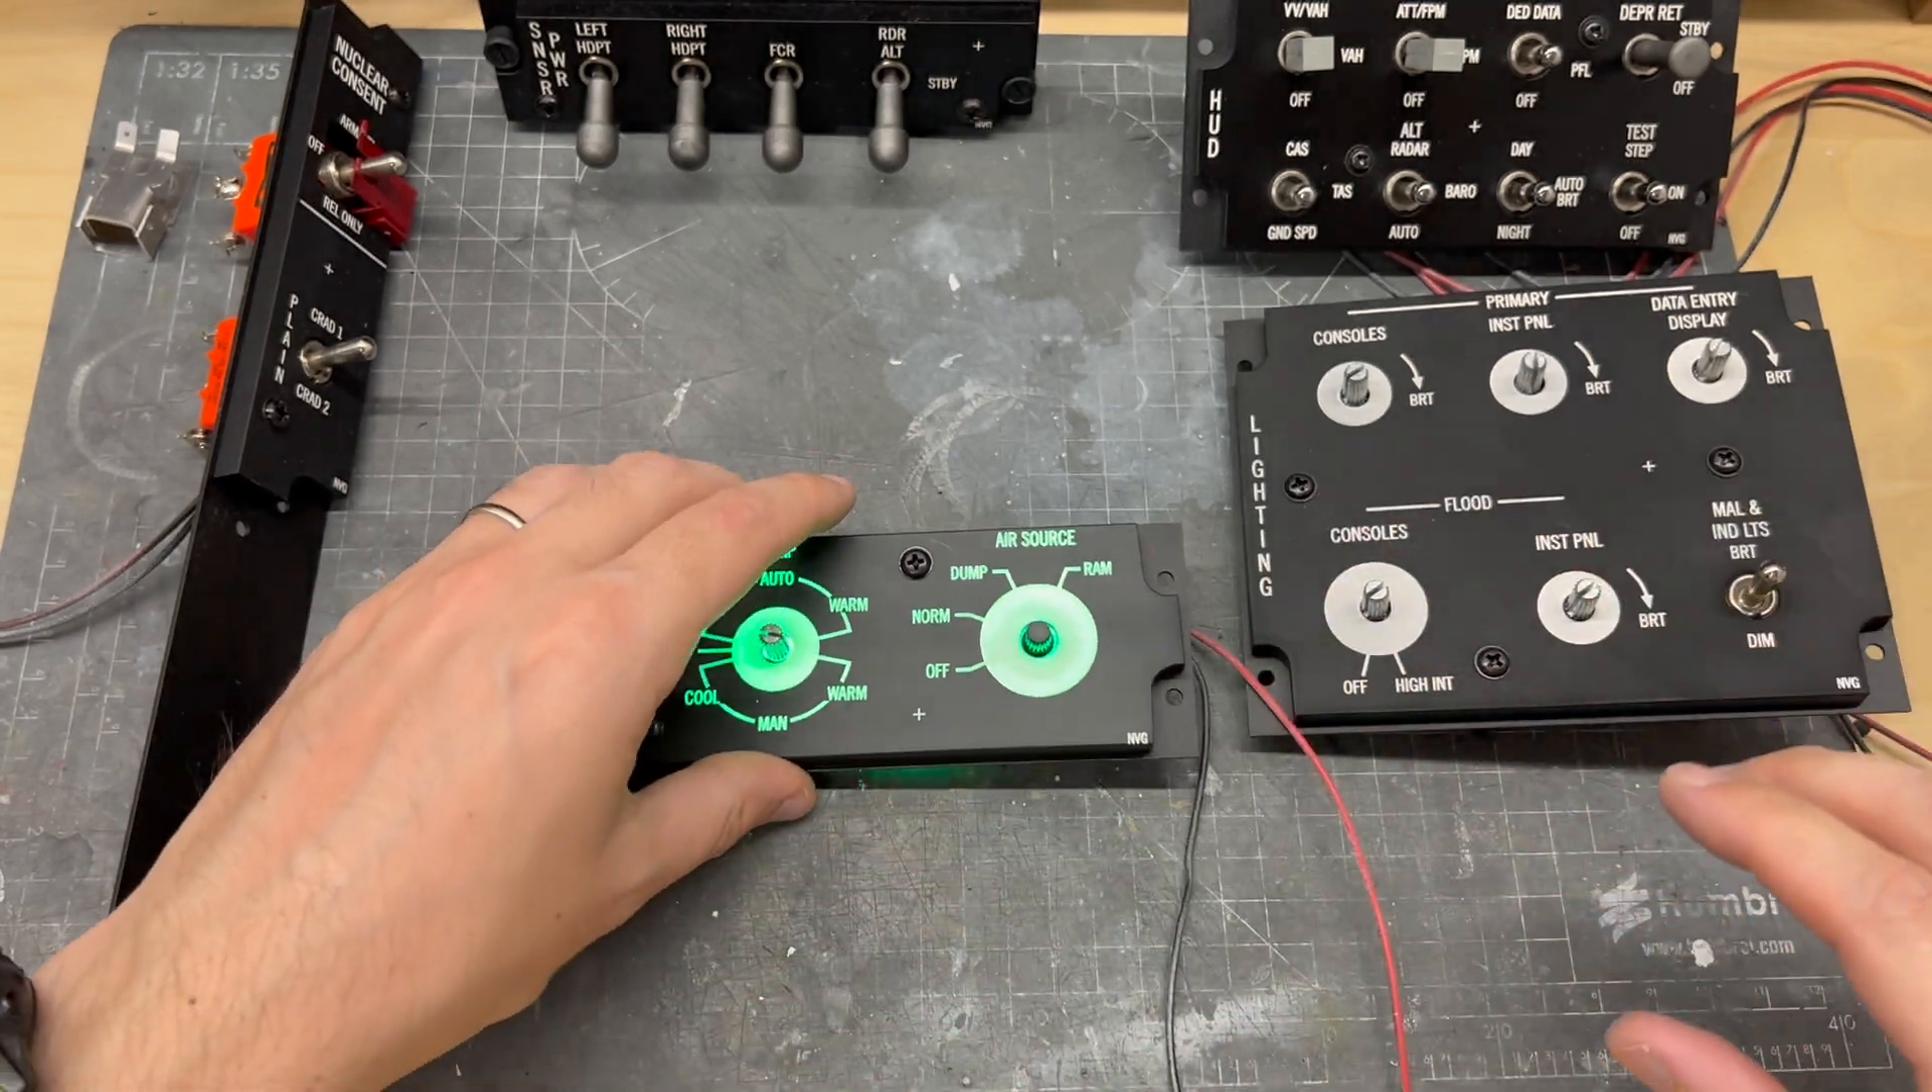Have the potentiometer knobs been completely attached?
No.